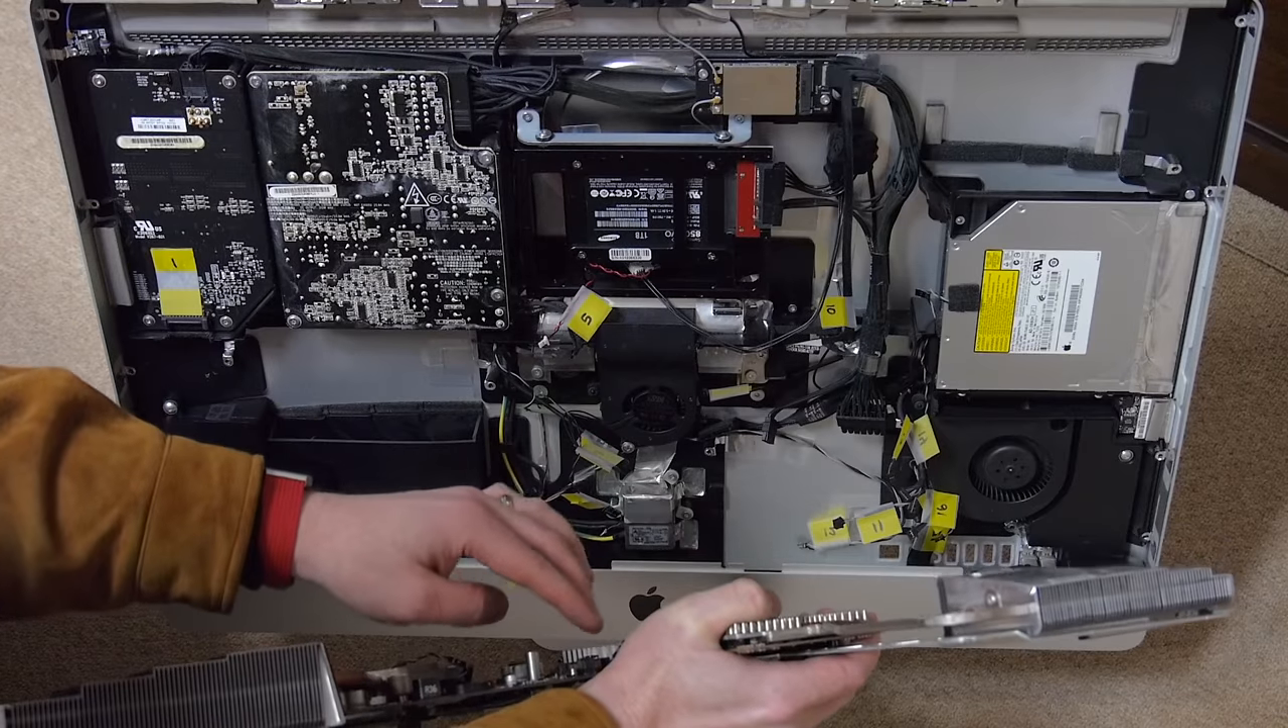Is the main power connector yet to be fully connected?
Yes.